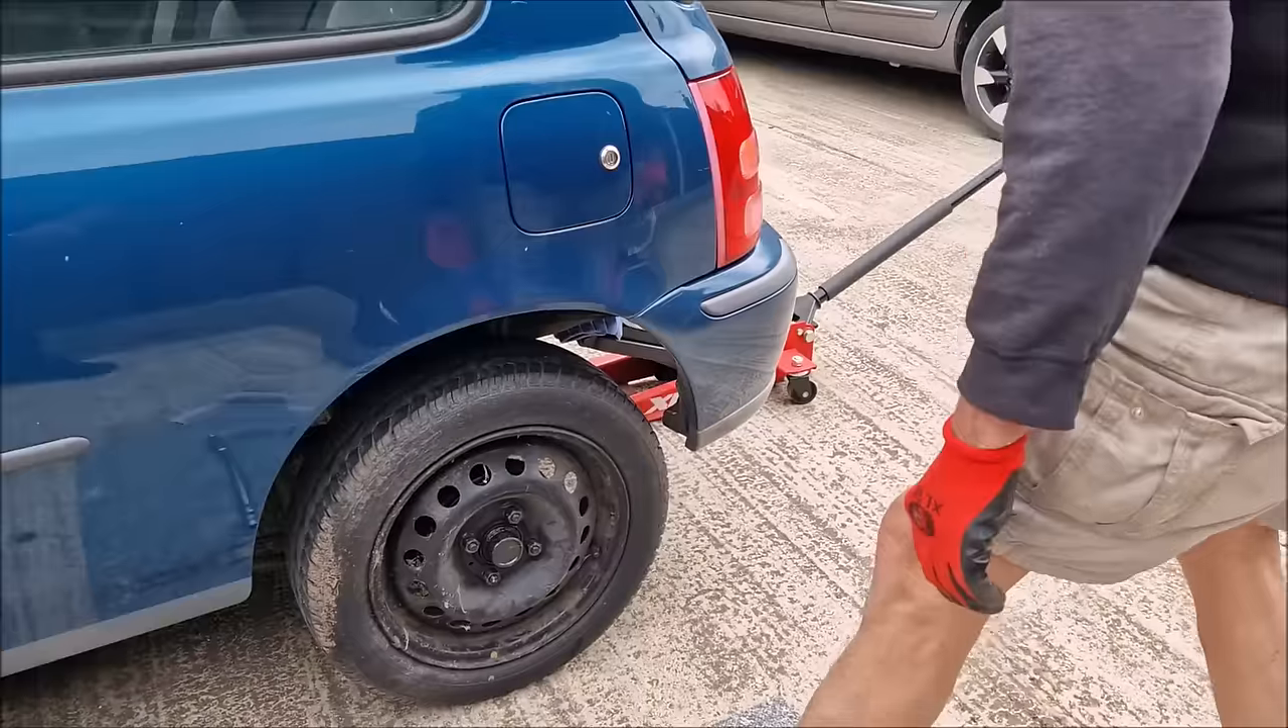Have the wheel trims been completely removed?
Yes.